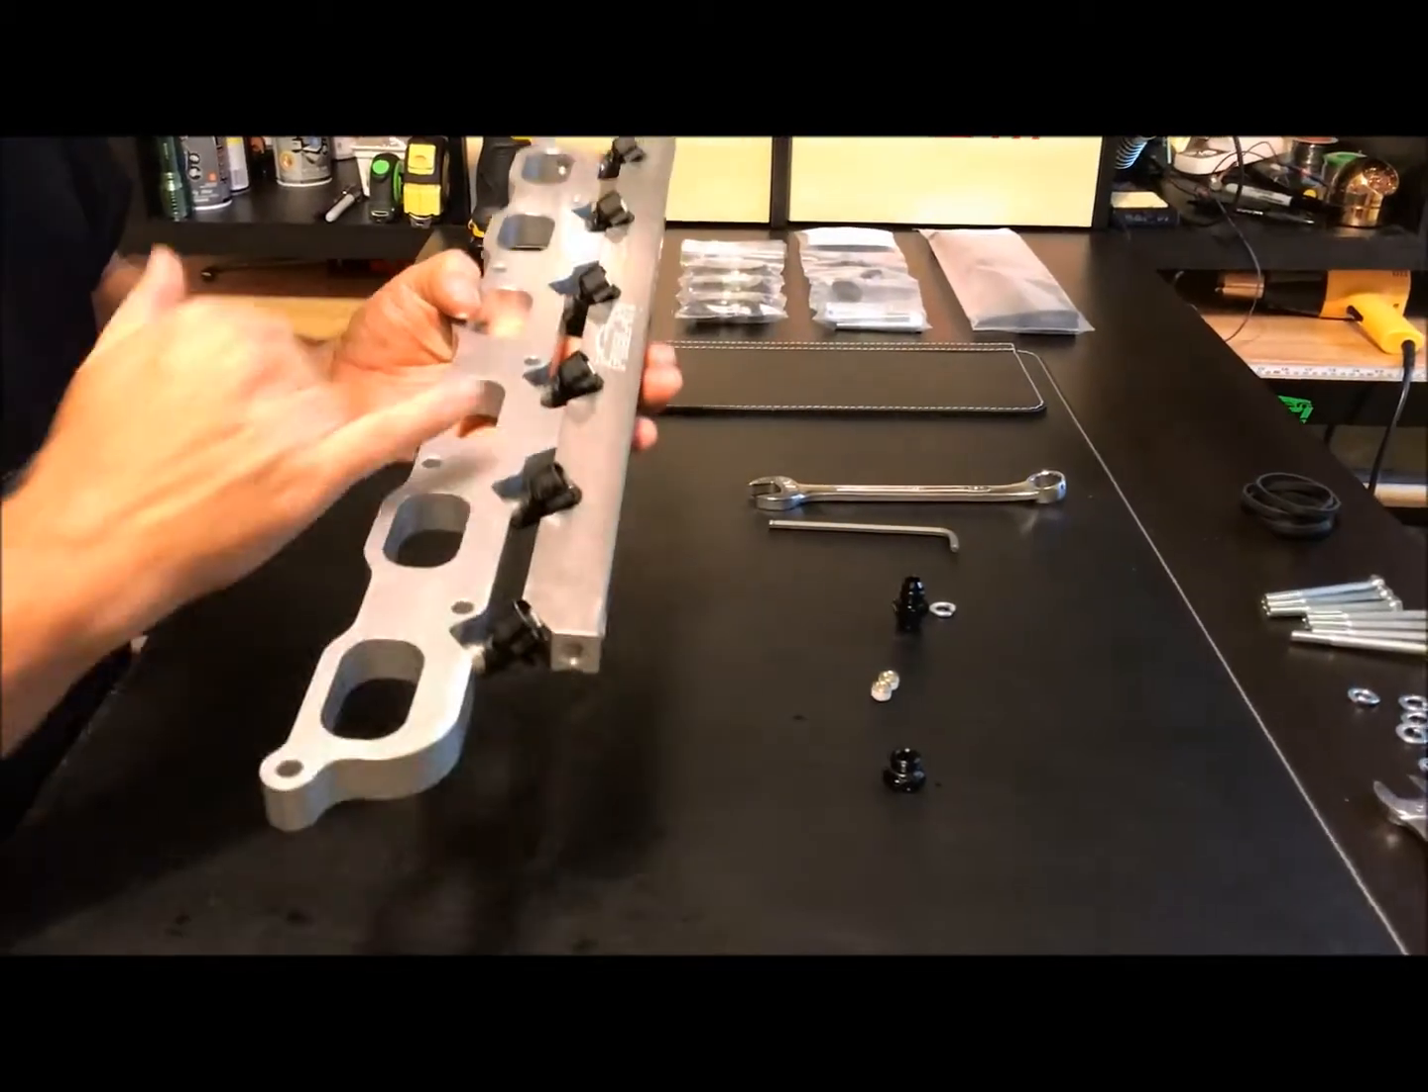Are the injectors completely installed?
Yes.